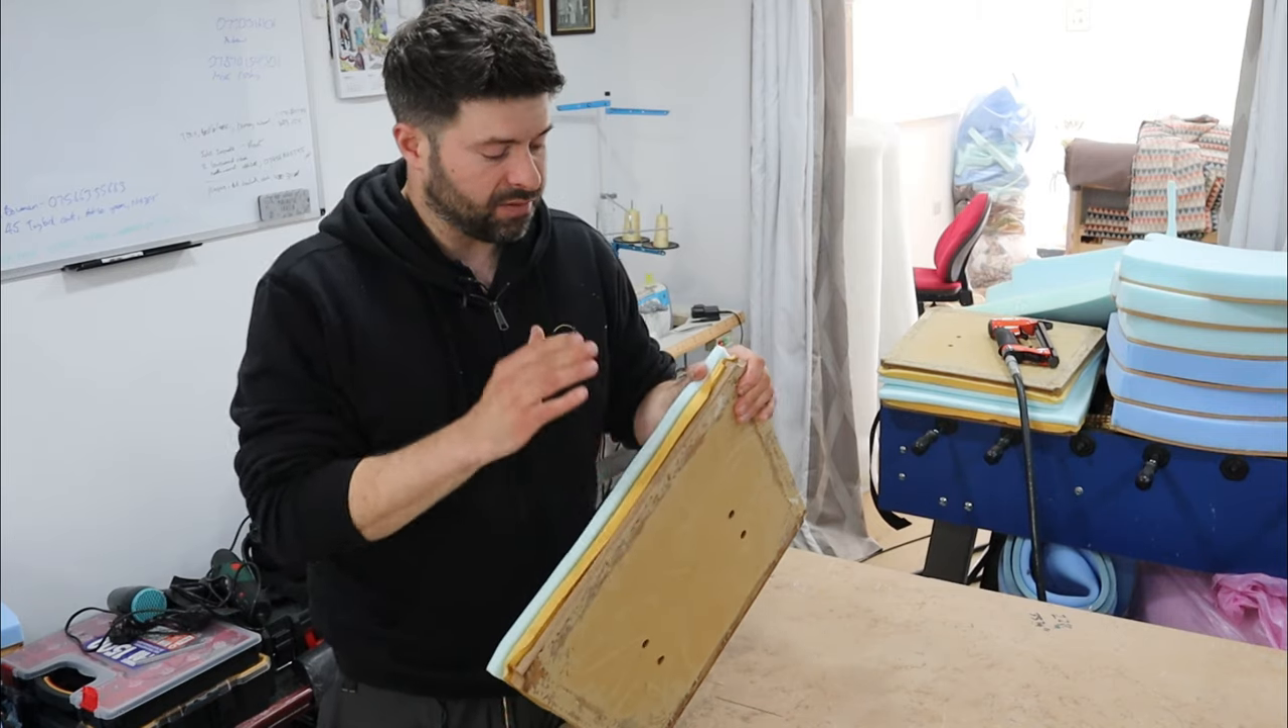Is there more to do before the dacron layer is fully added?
Yes.